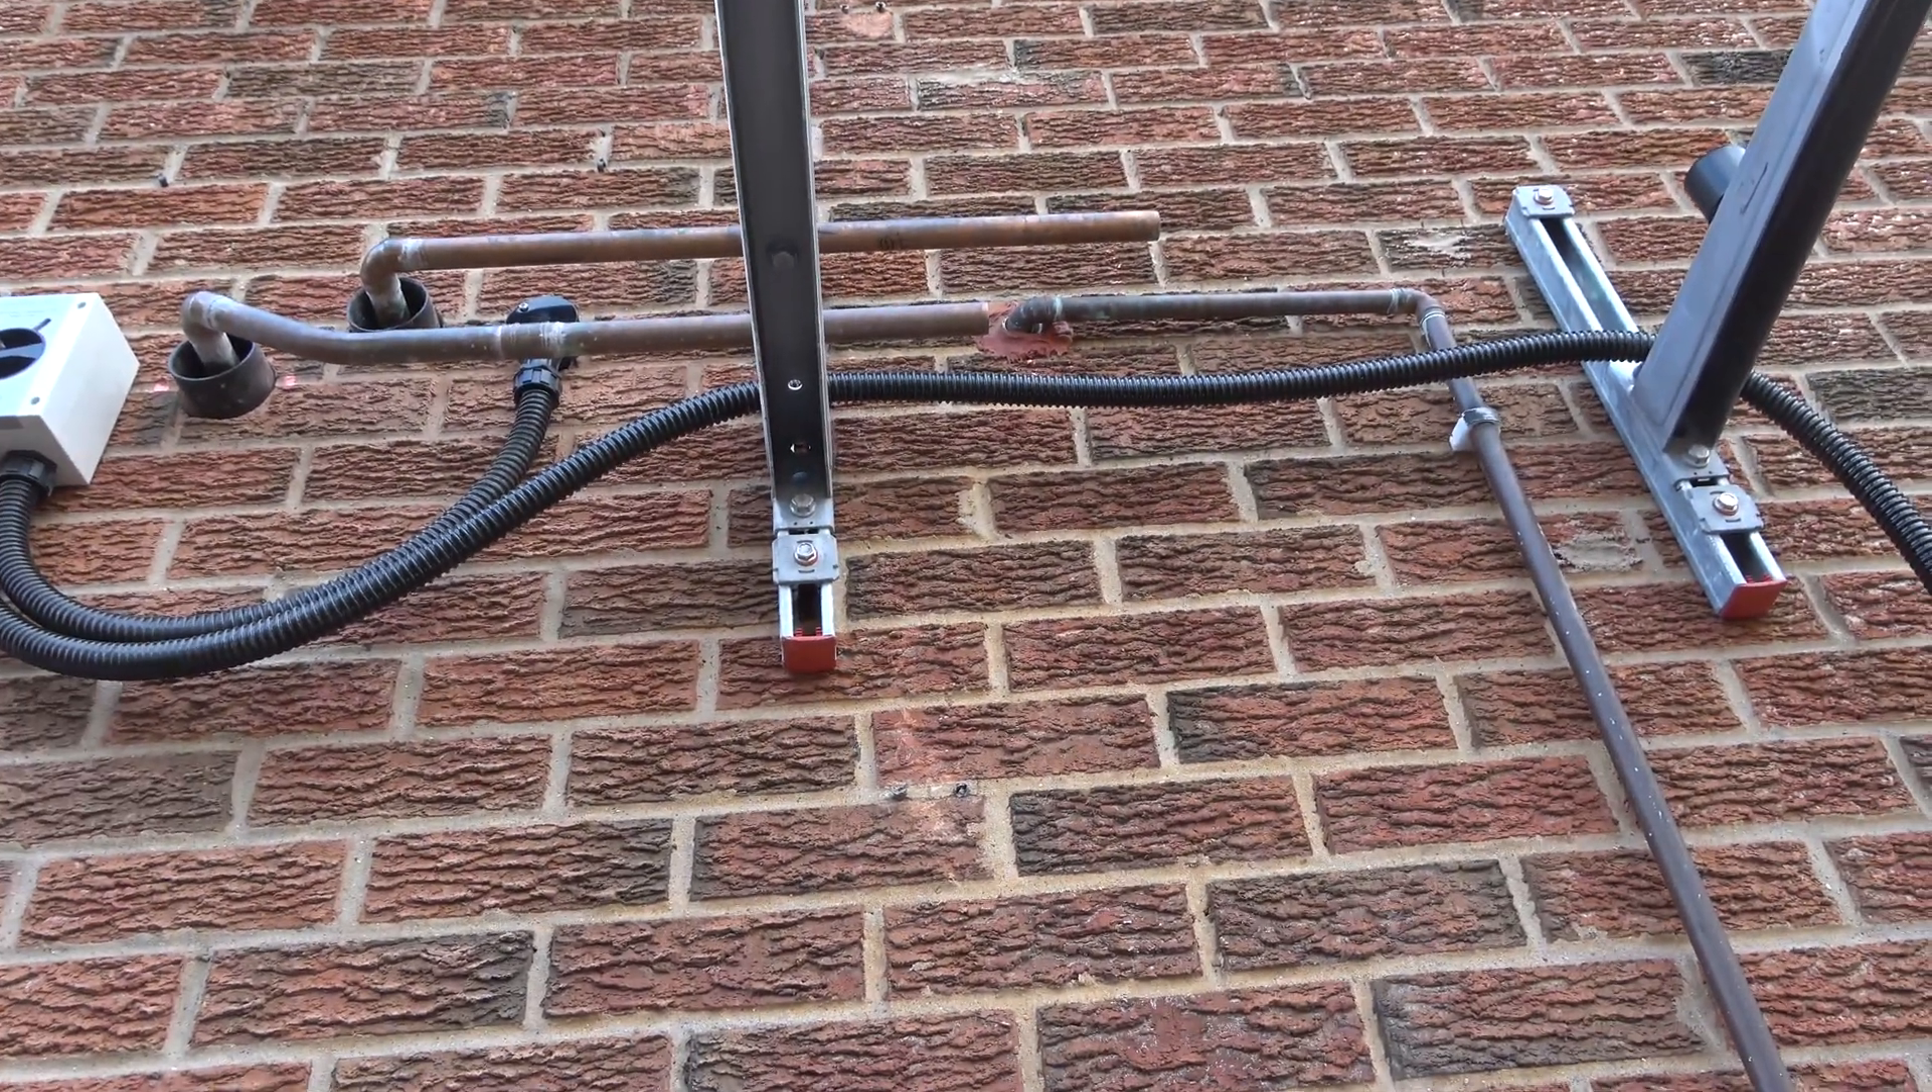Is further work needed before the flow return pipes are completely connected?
Yes.